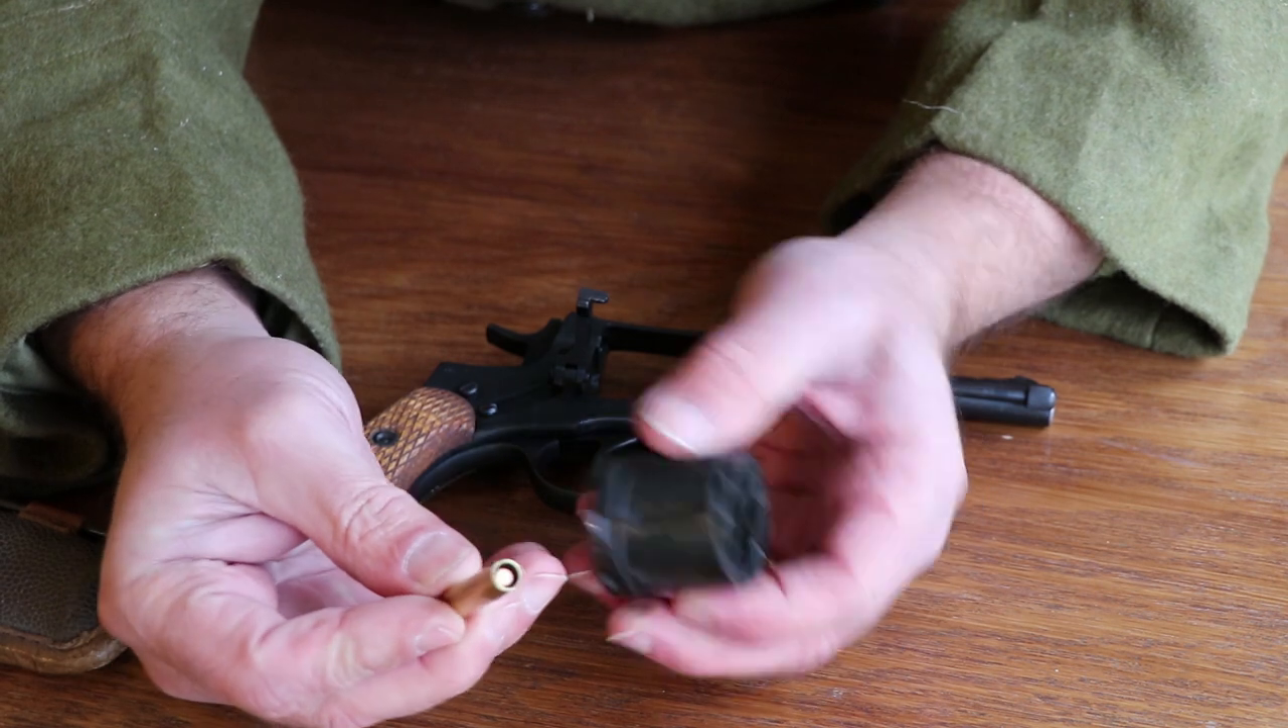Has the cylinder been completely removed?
Yes.